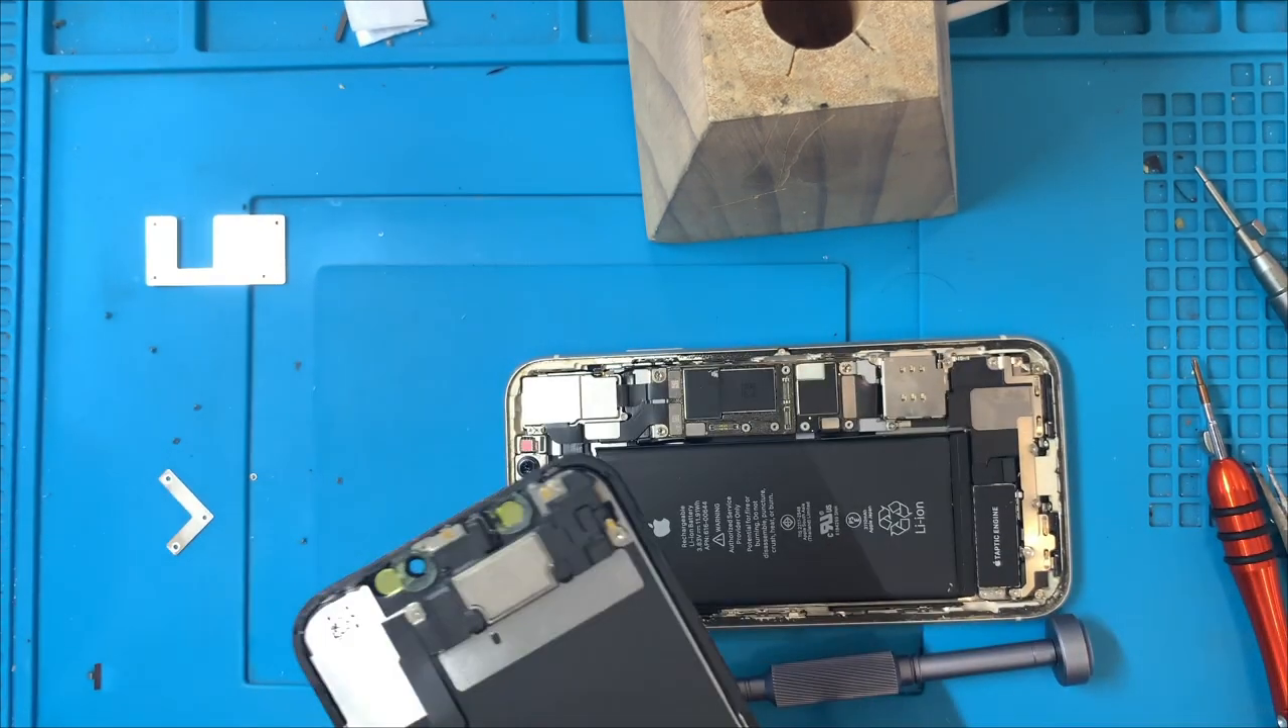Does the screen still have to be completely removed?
No.